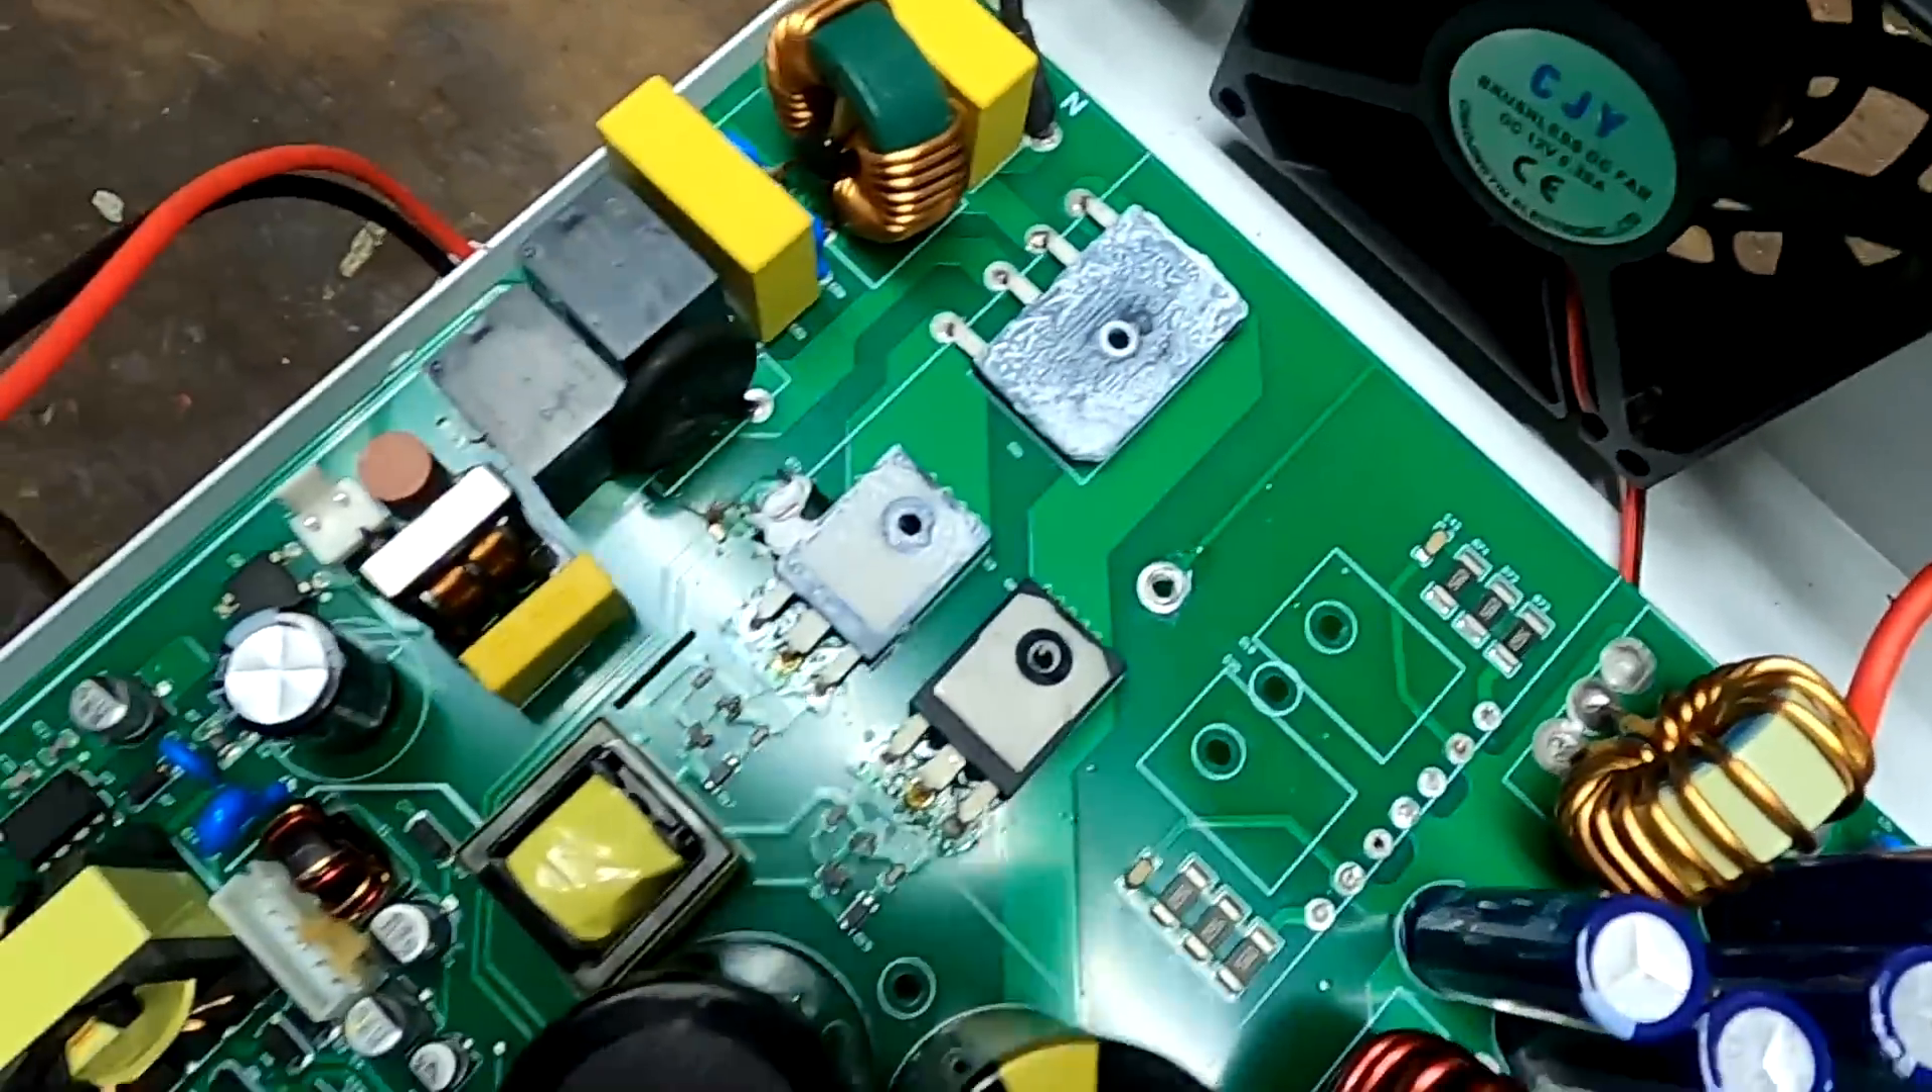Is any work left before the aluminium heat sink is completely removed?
No.